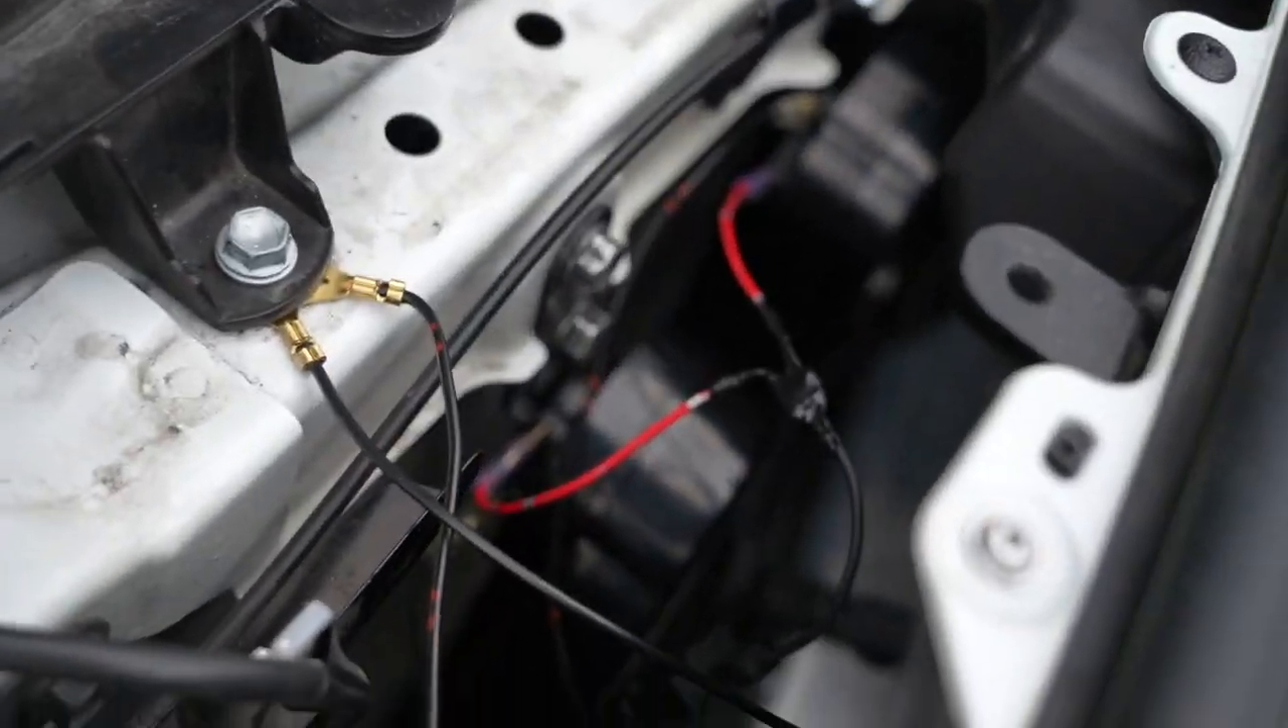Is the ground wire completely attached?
Yes.